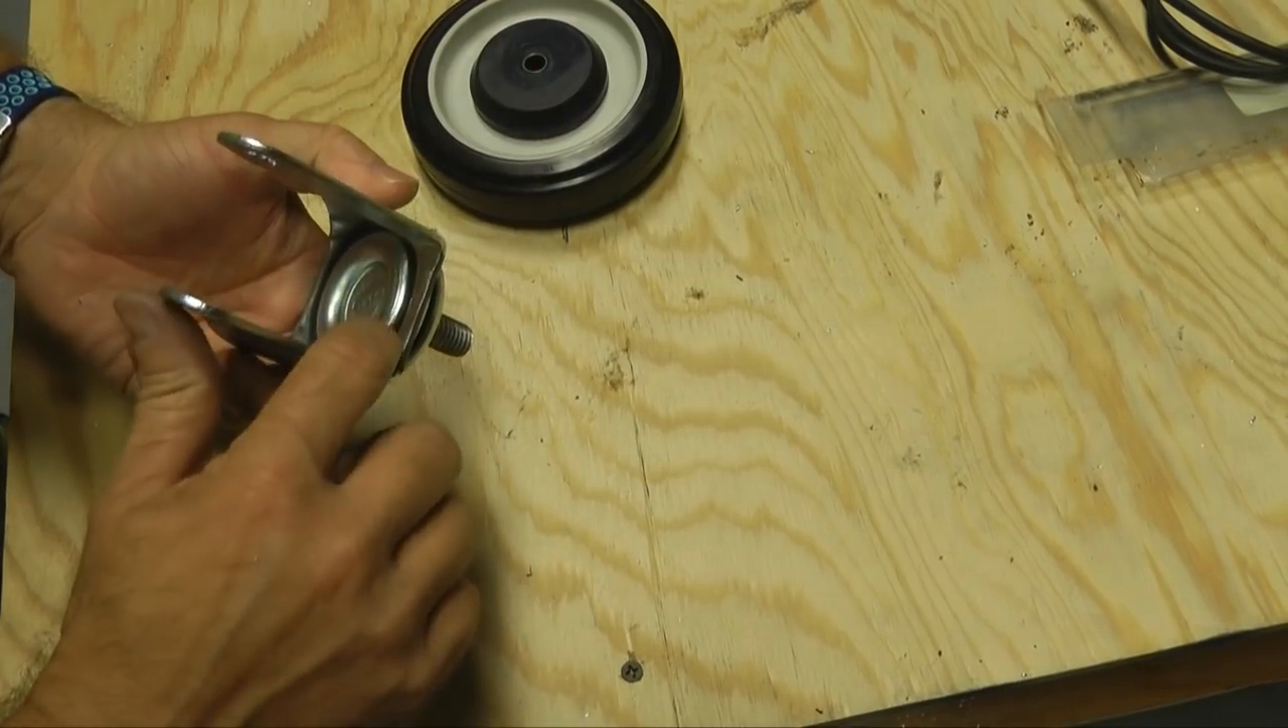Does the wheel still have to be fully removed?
No.